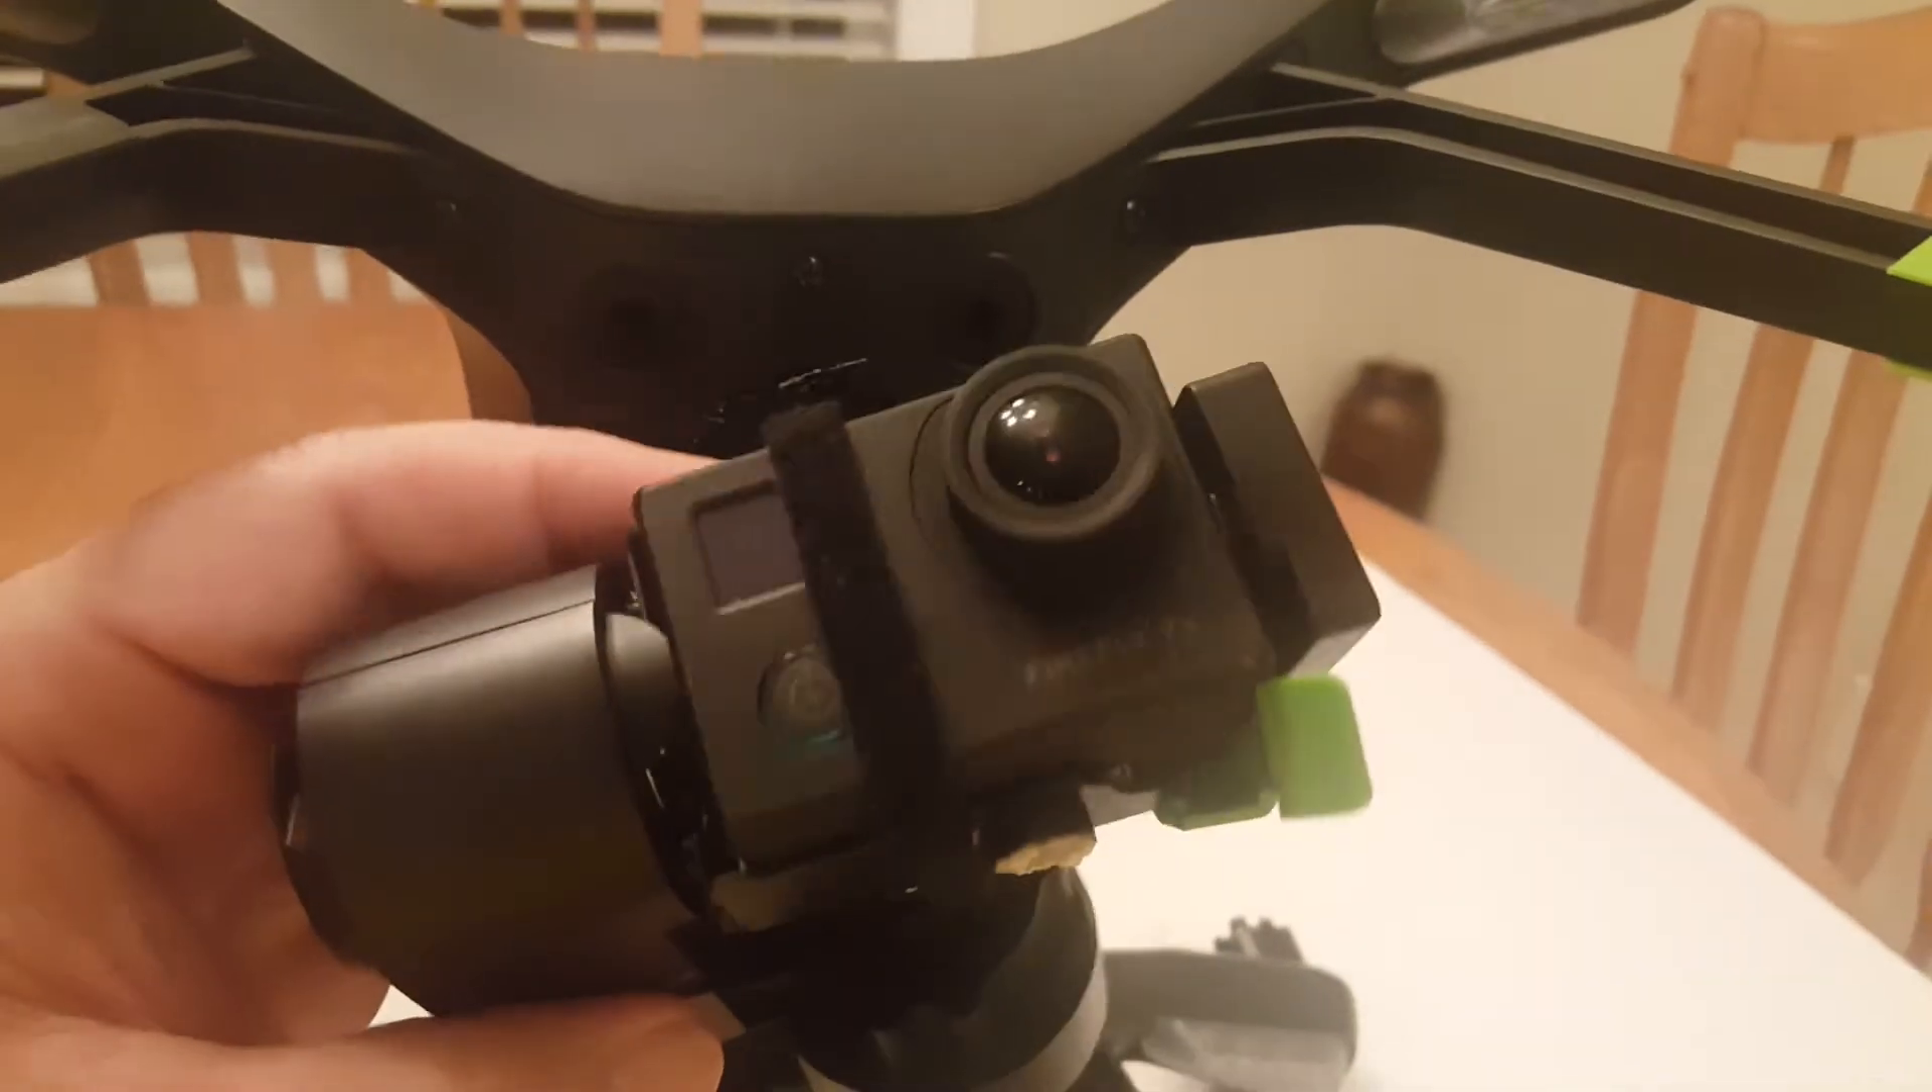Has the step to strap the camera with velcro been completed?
Yes.